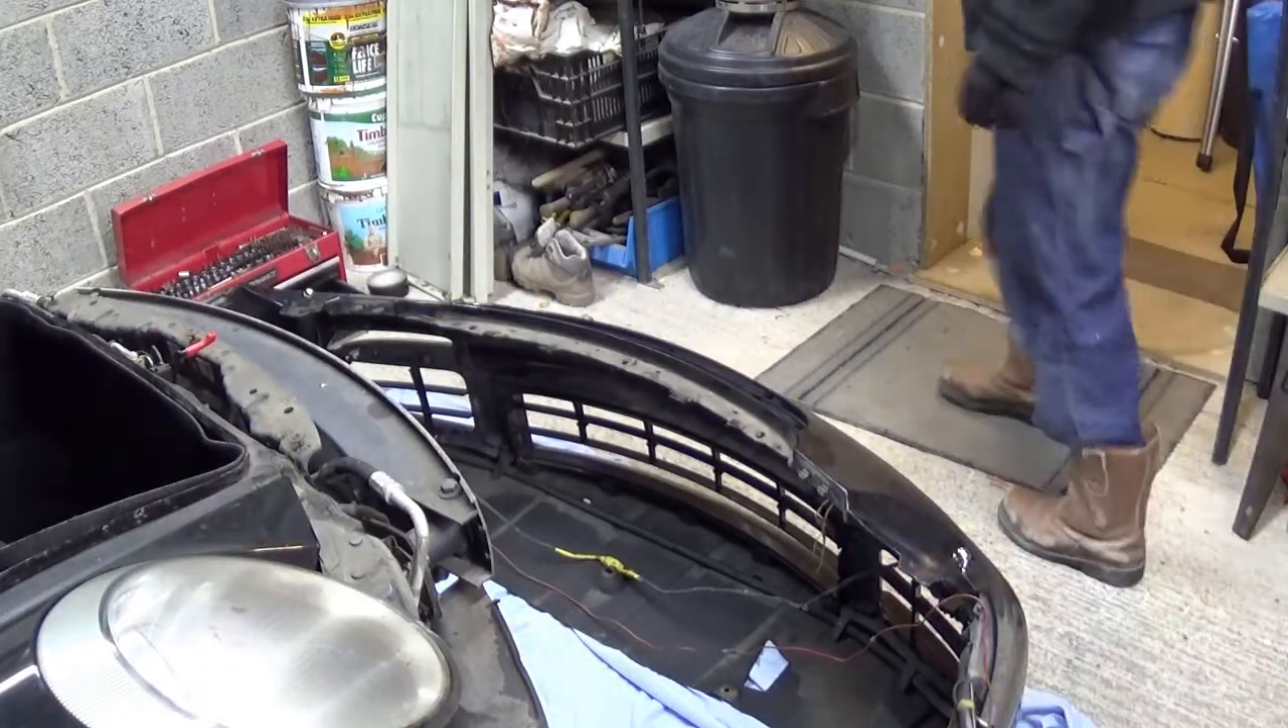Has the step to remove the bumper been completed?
Yes.